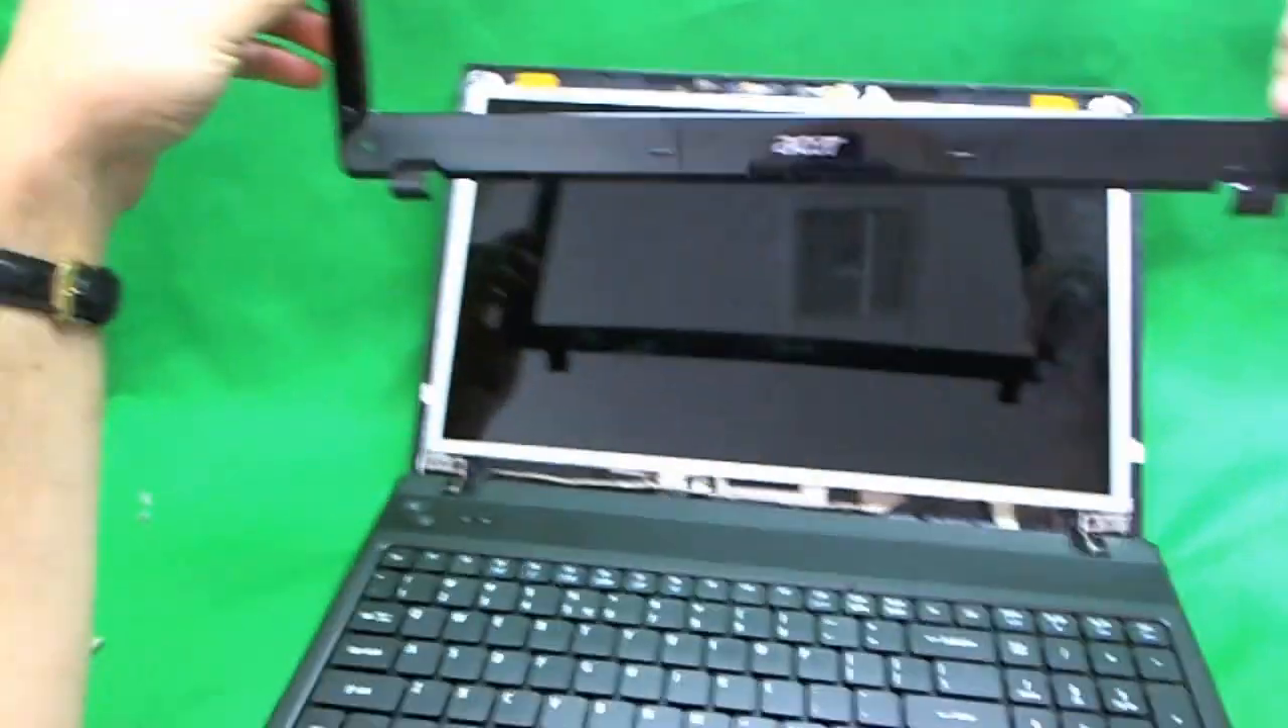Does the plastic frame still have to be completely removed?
No.